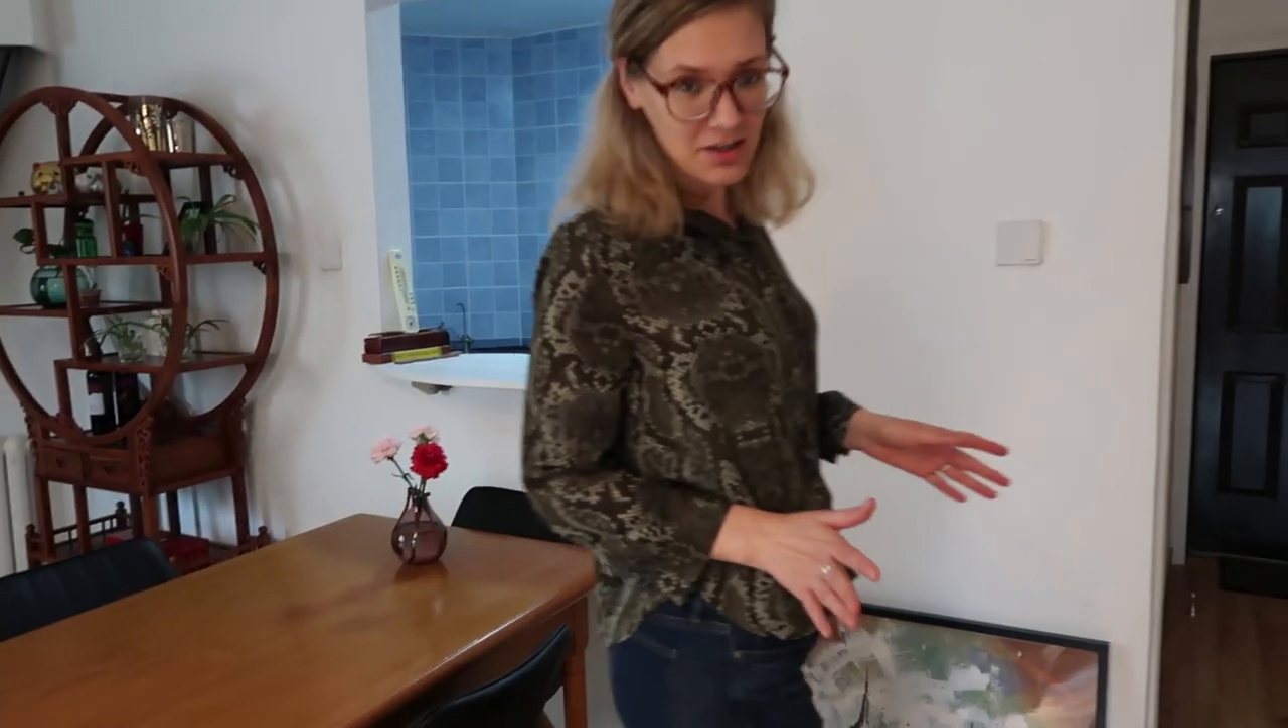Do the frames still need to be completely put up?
Yes.